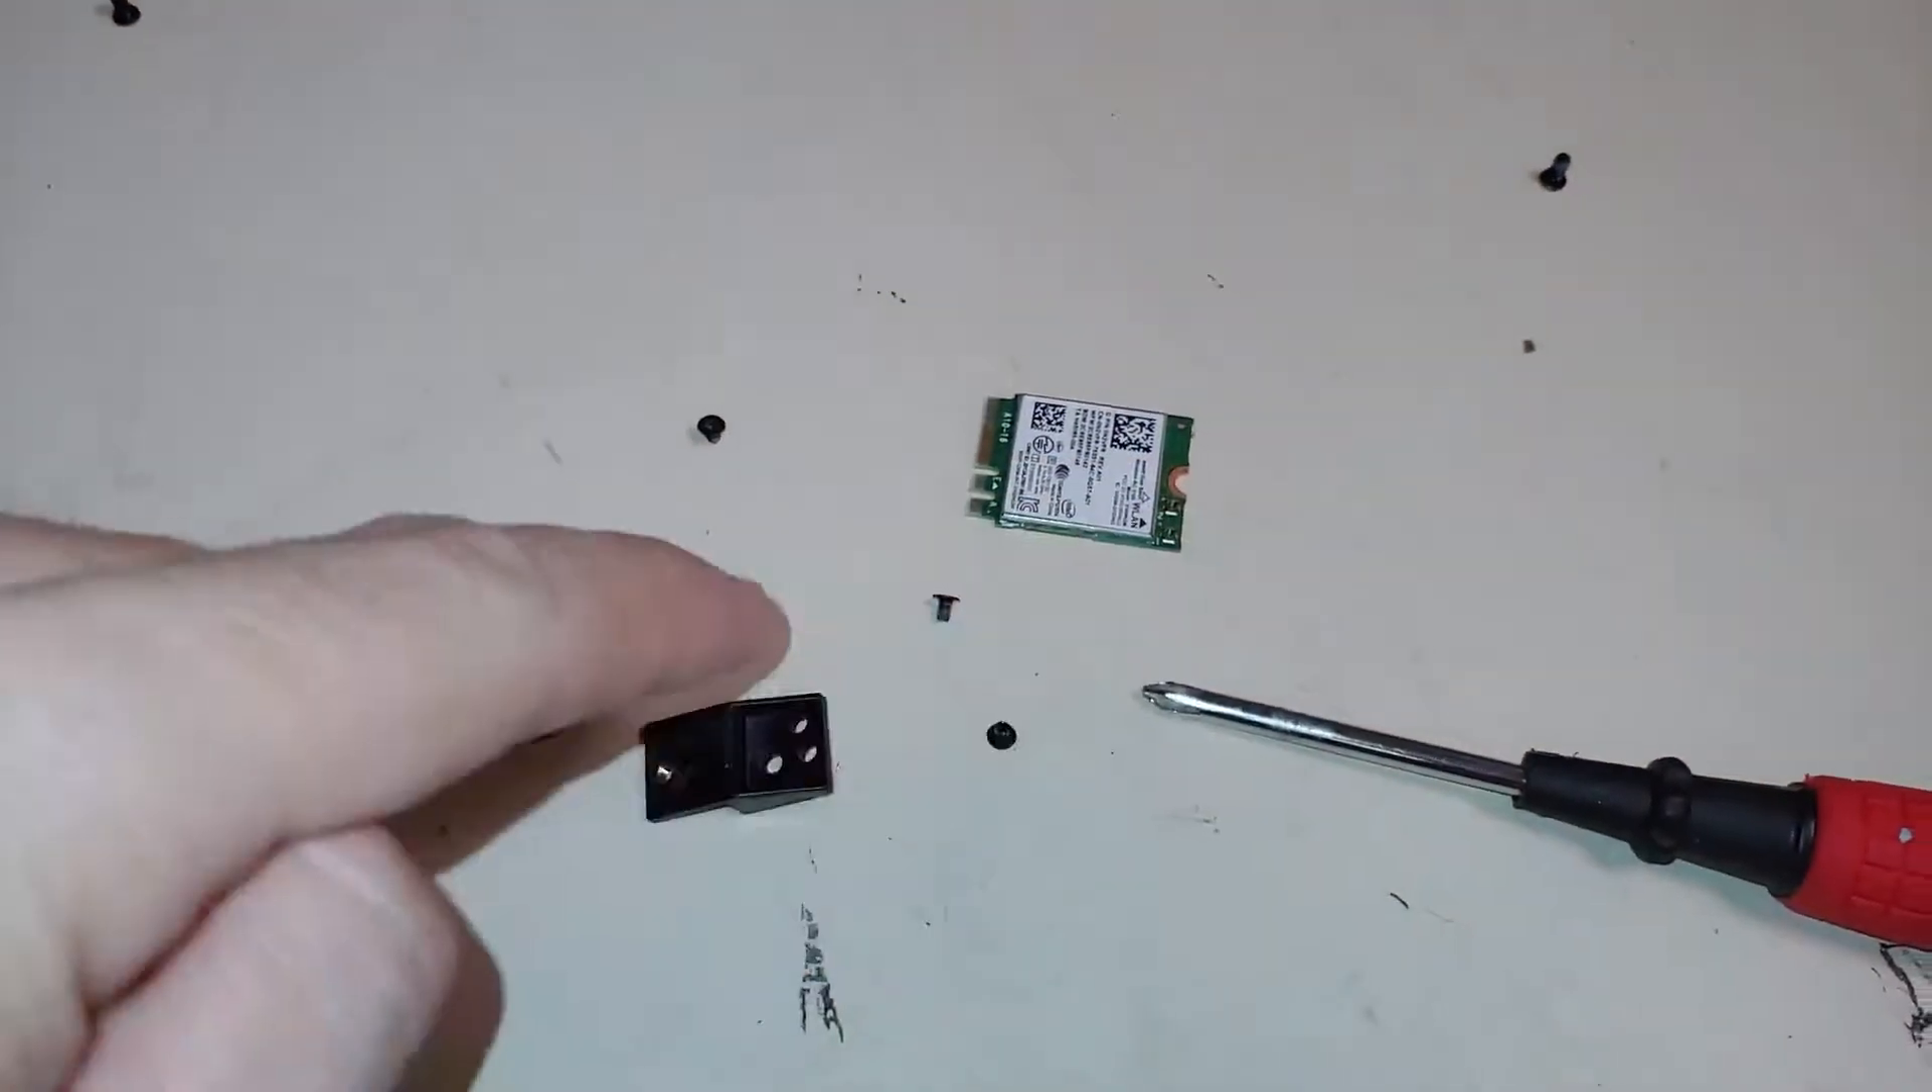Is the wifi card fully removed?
Yes.